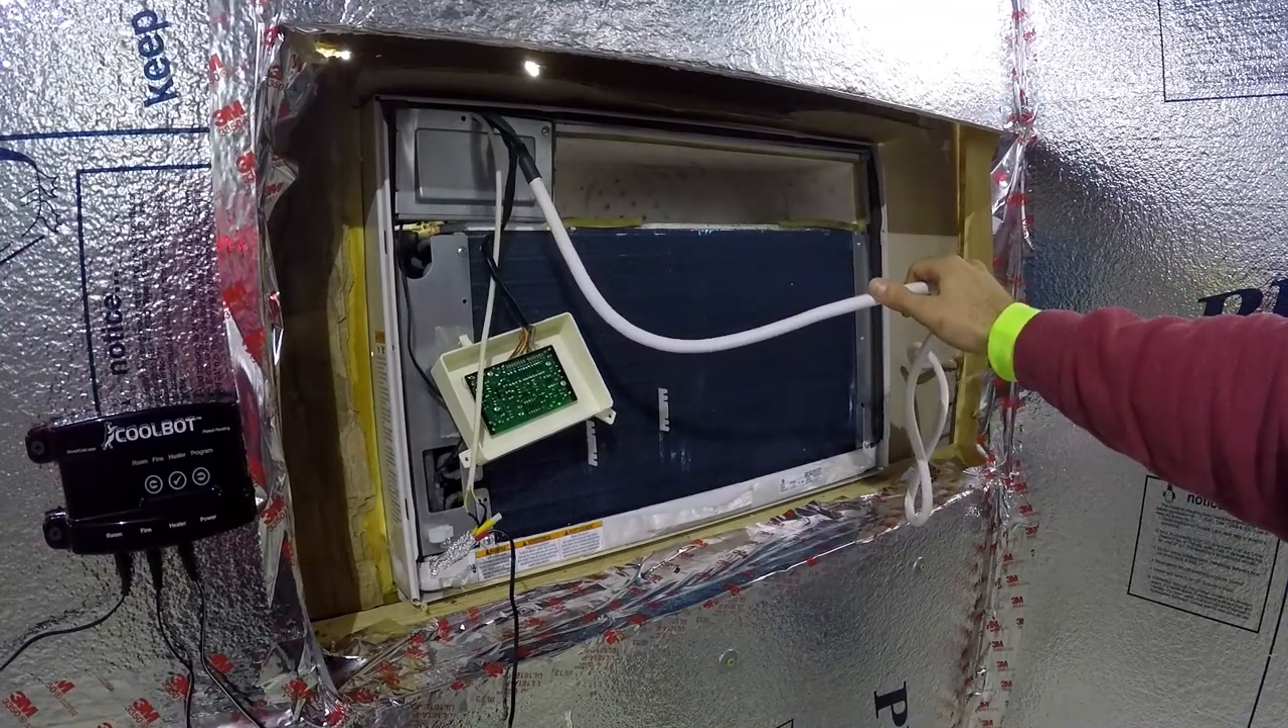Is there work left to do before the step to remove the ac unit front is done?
No.